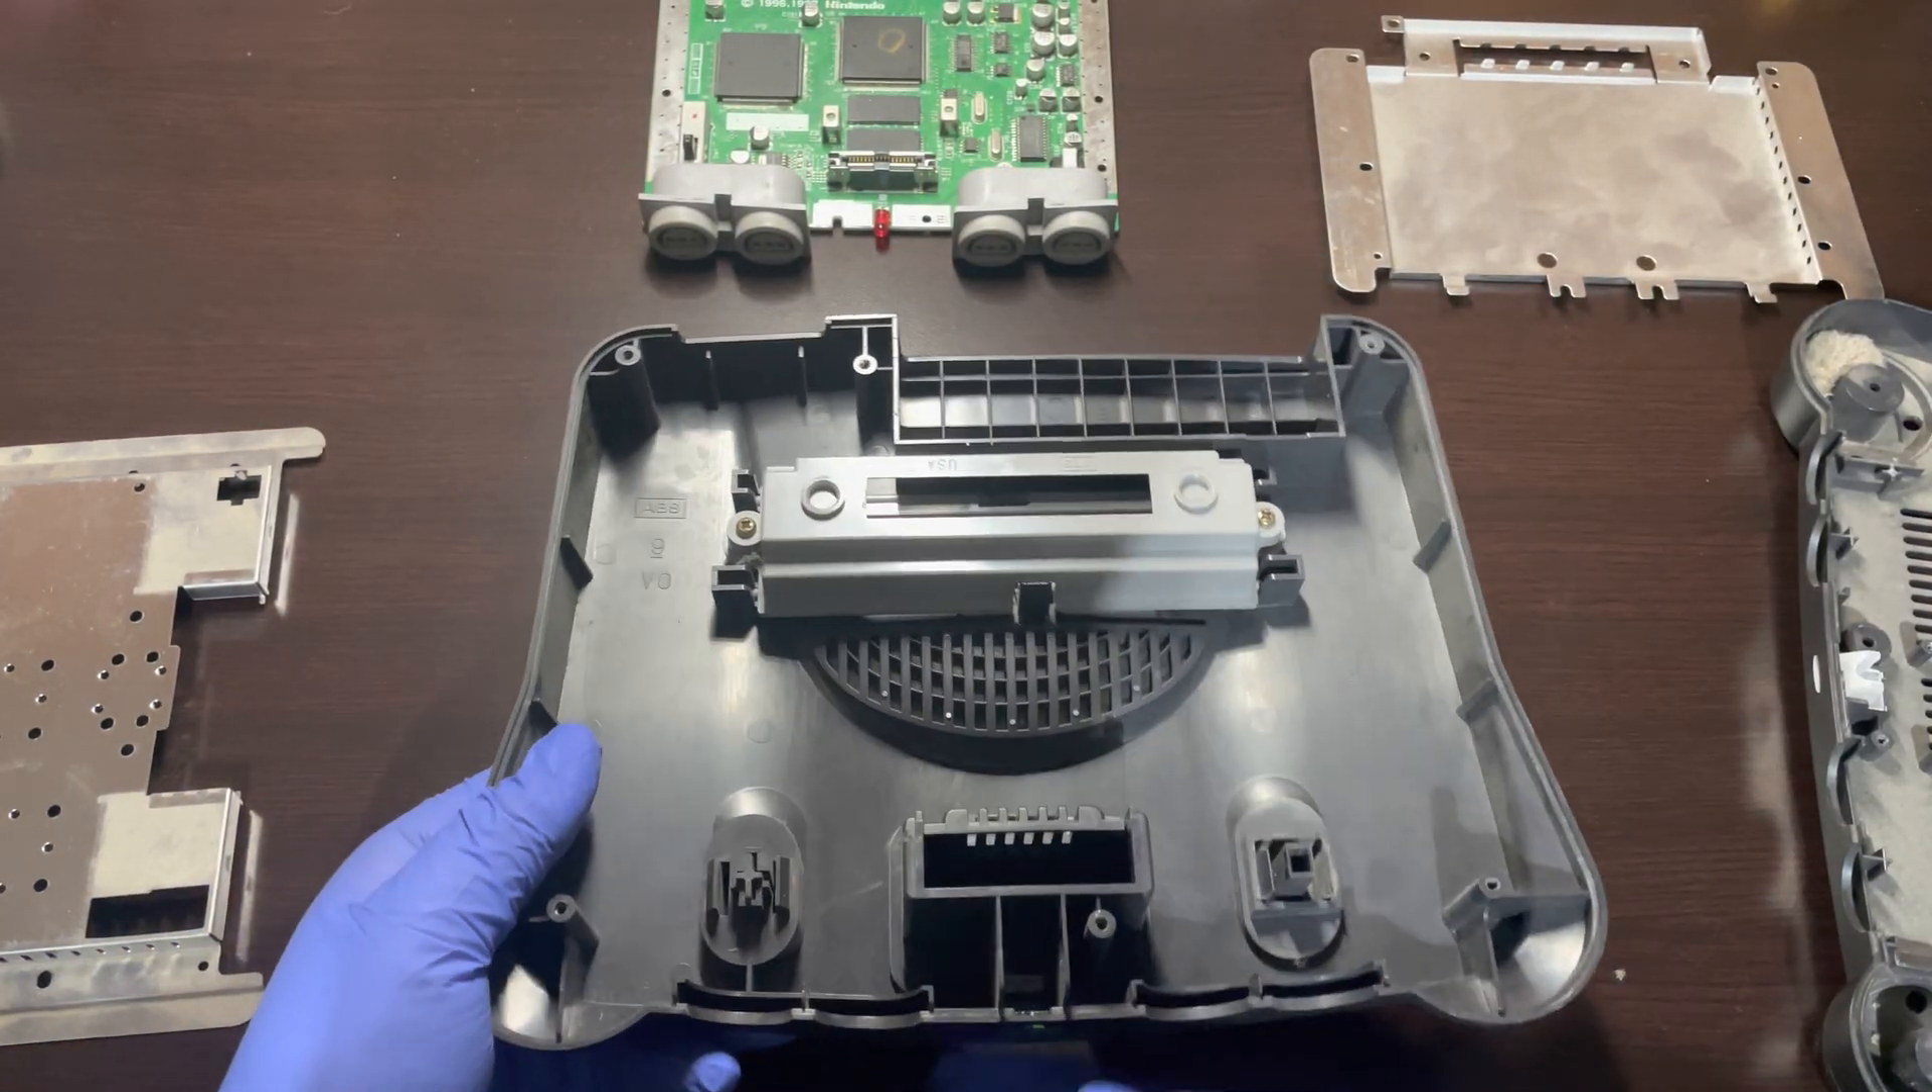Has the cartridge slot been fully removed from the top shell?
No.